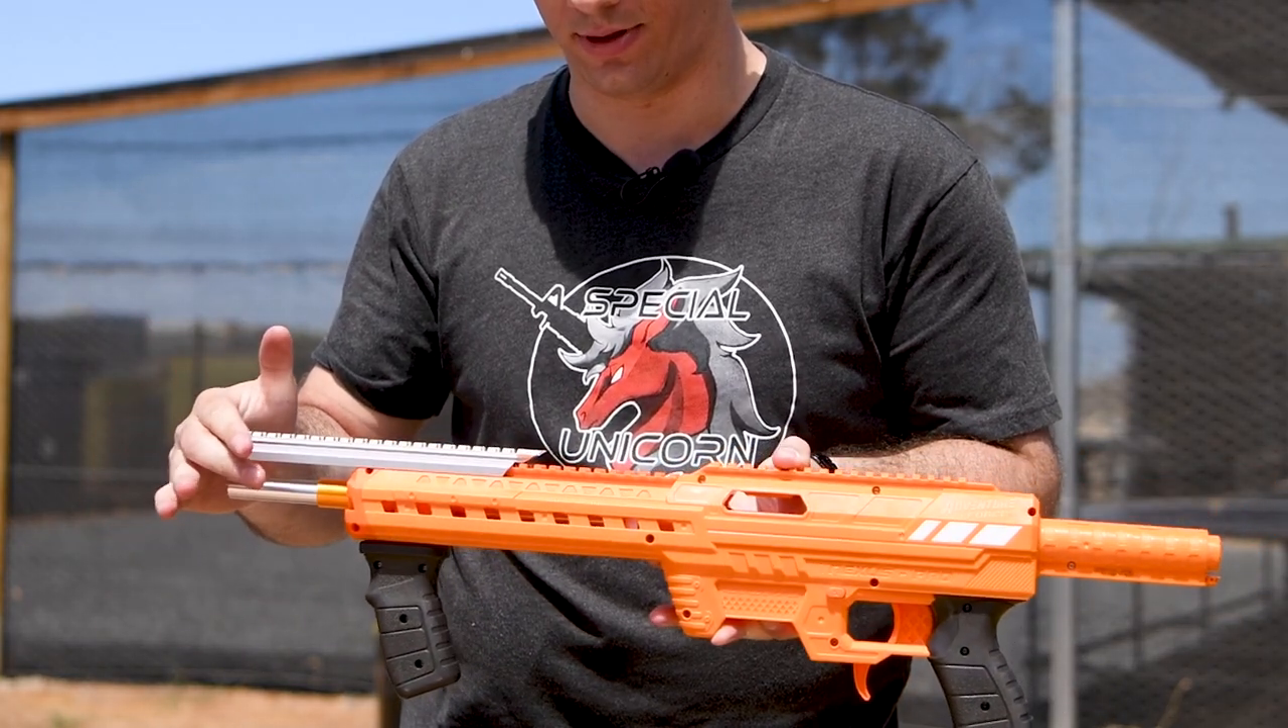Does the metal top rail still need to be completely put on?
Yes.